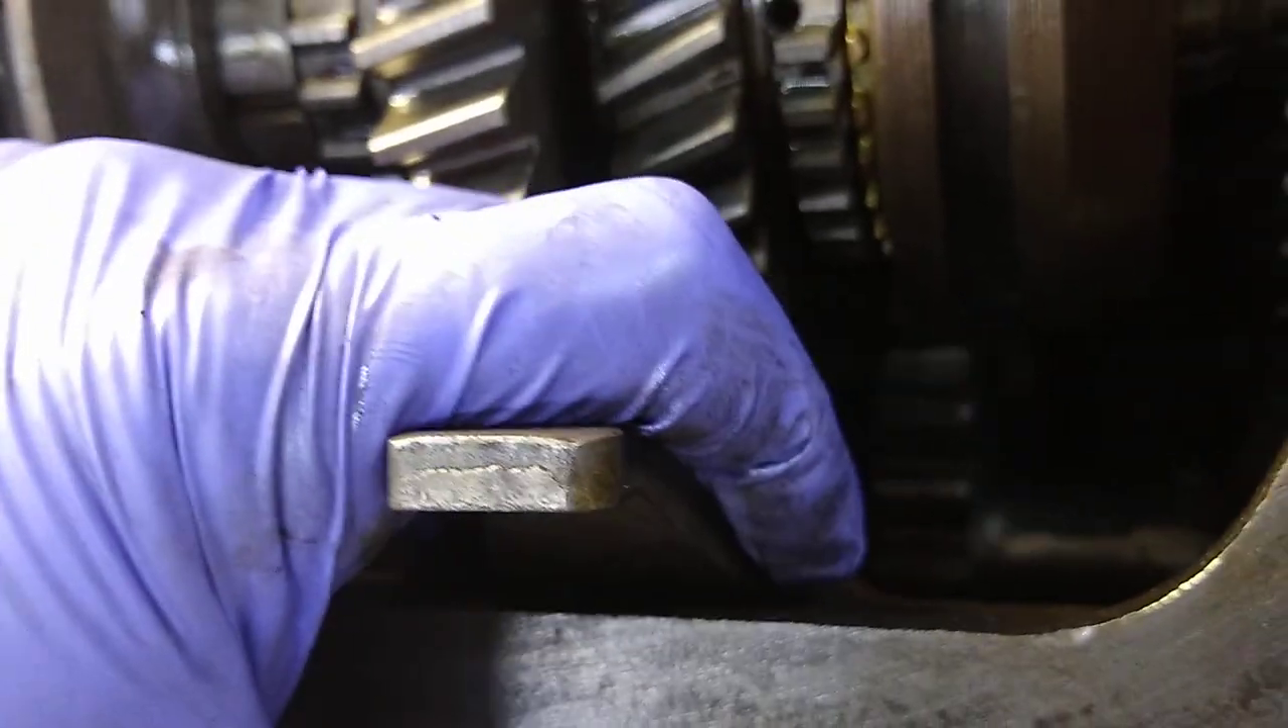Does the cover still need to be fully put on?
Yes.